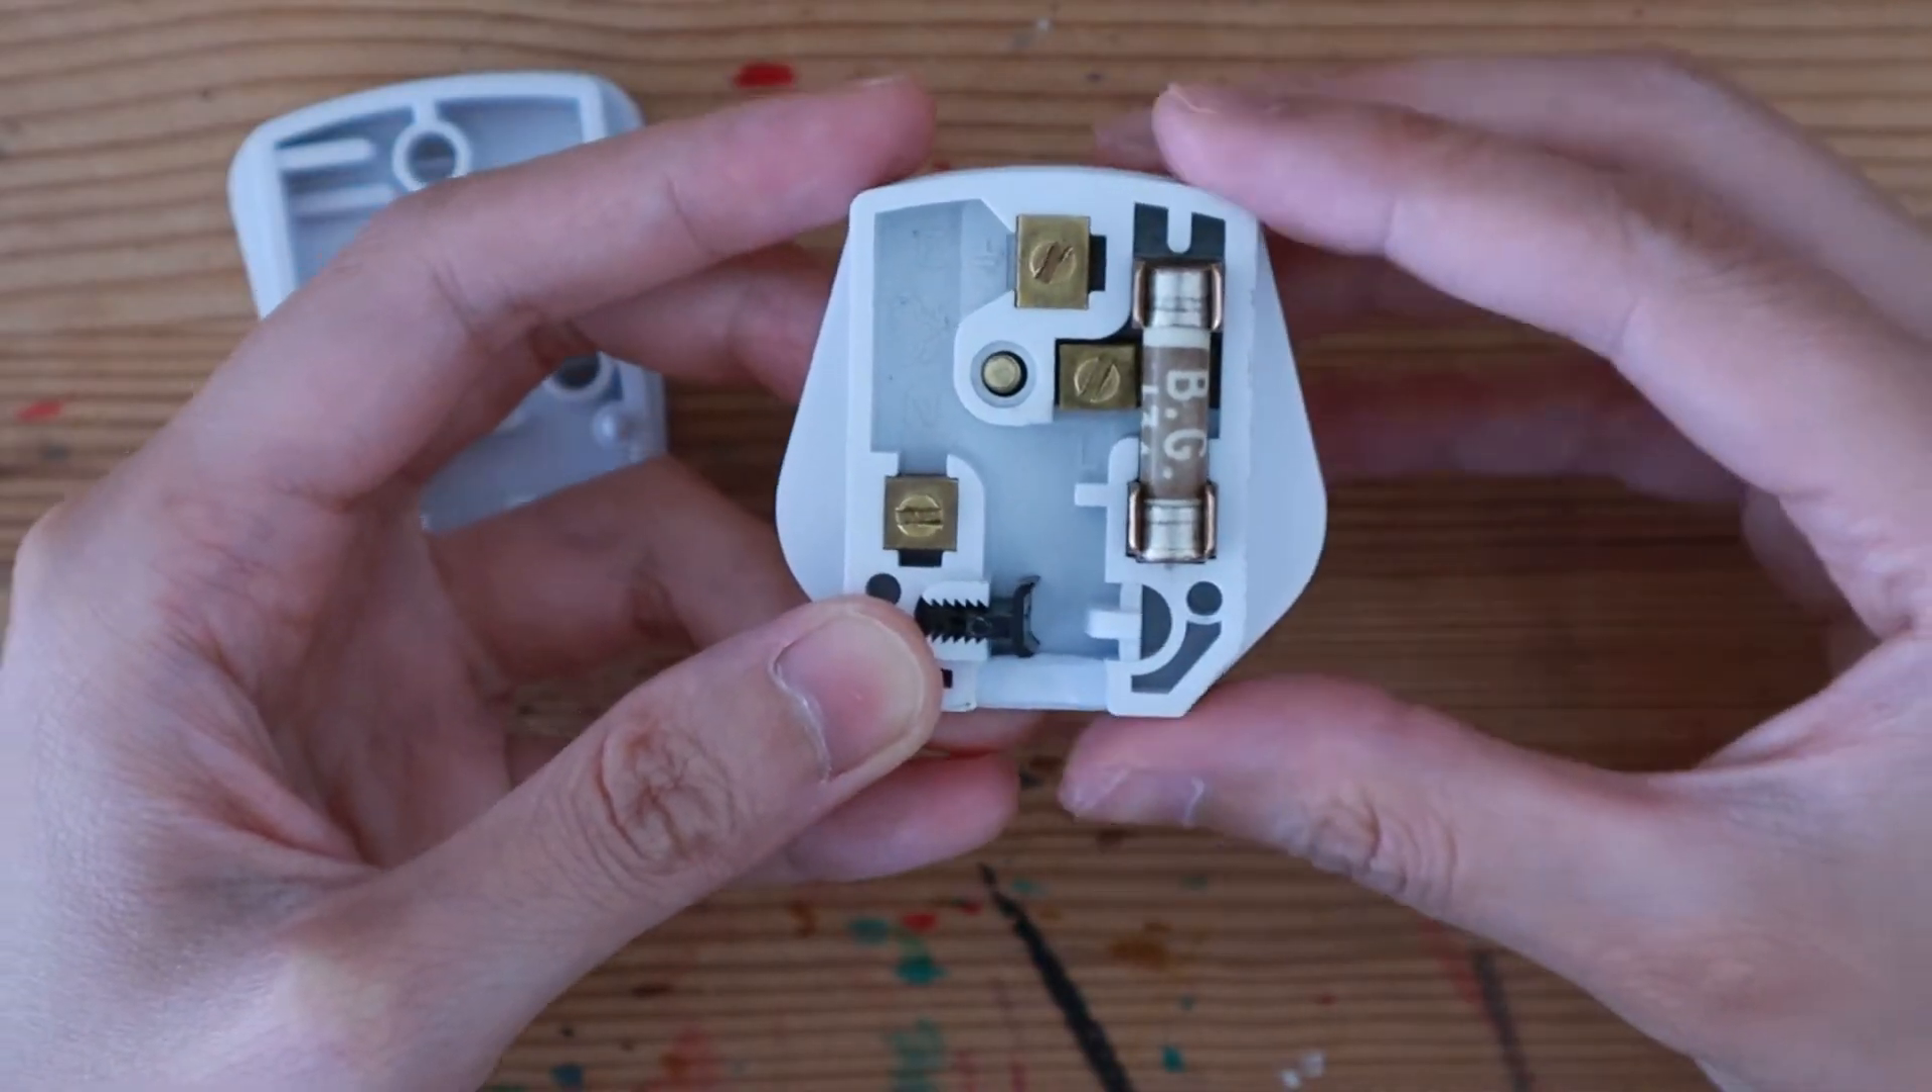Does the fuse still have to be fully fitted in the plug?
No.